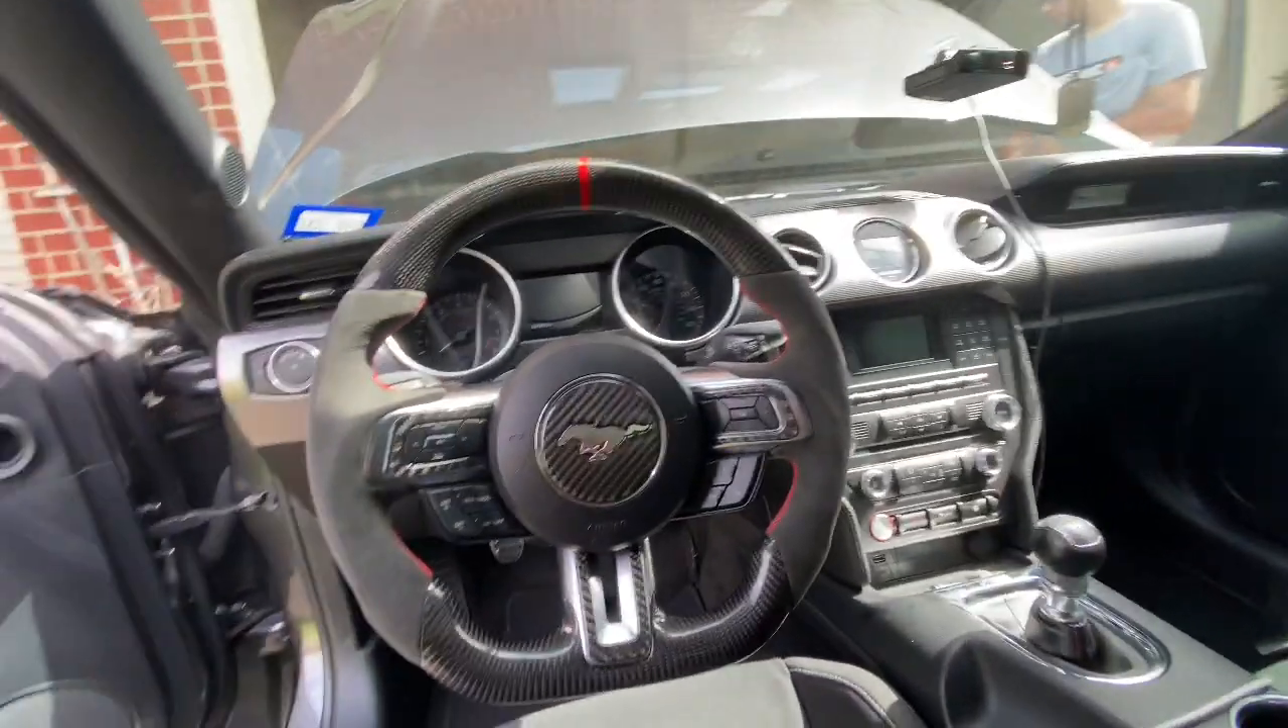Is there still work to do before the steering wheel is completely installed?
No.